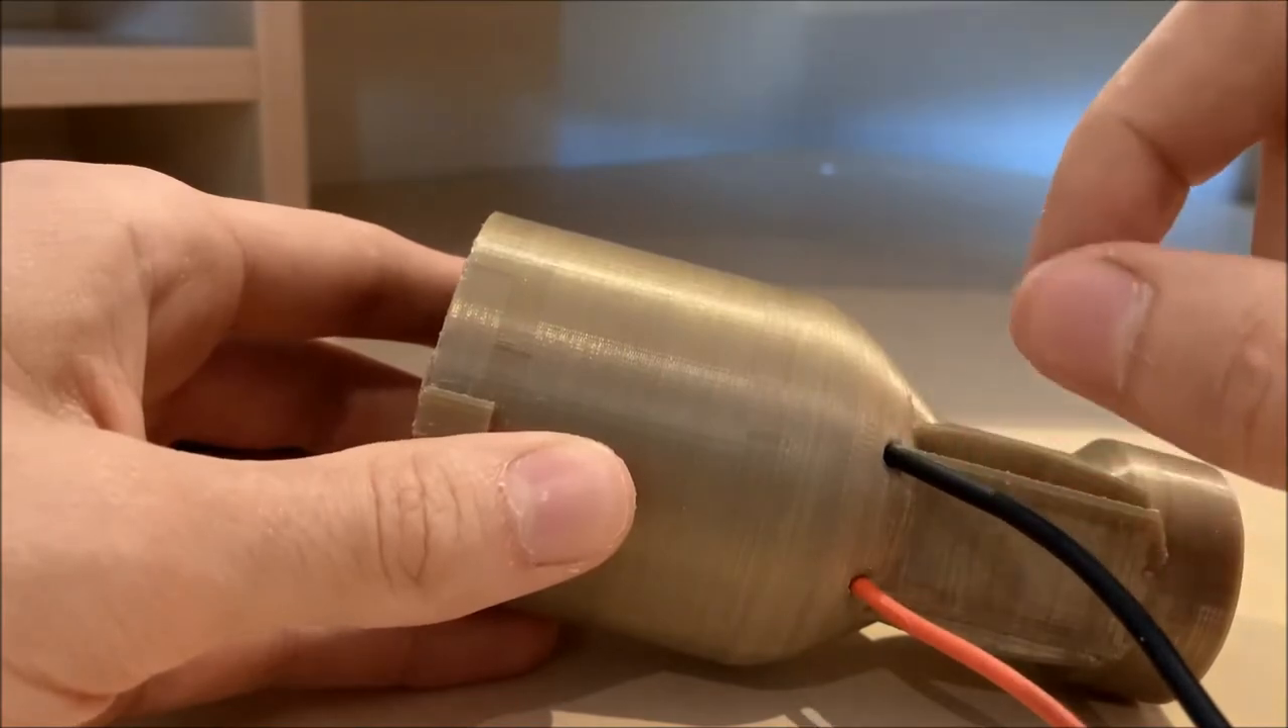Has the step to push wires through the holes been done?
Yes.